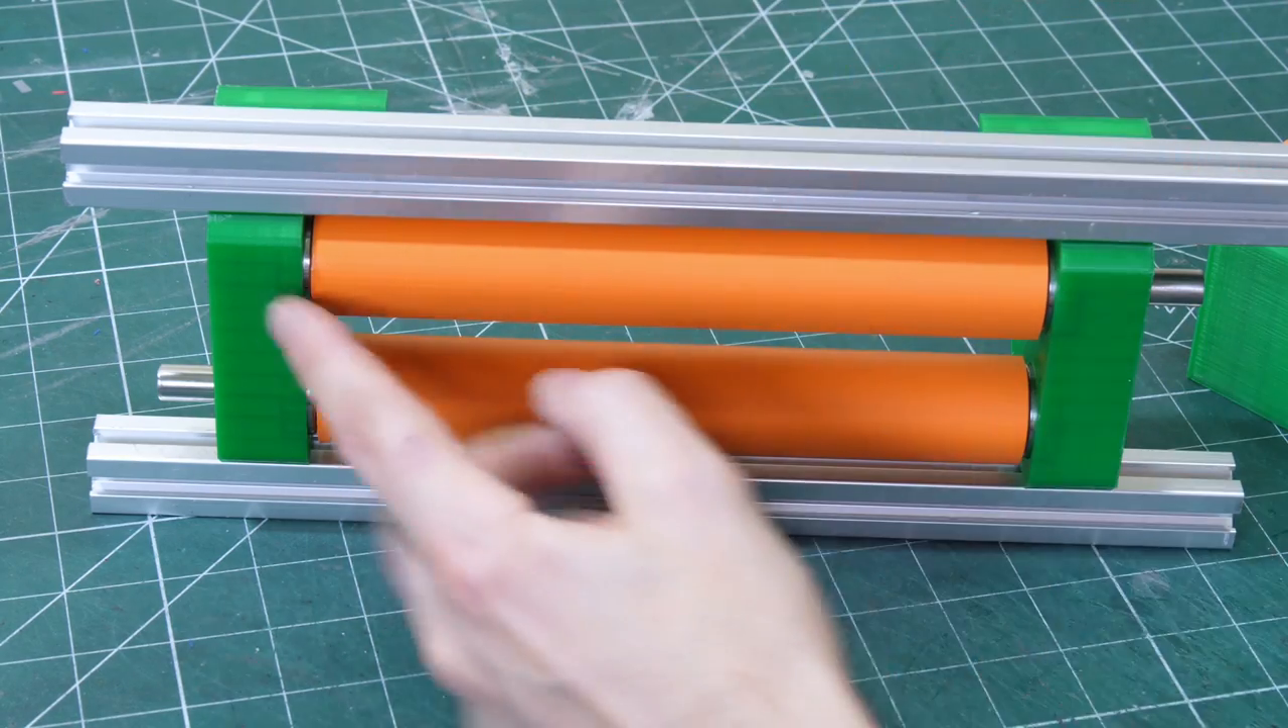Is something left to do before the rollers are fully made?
No.